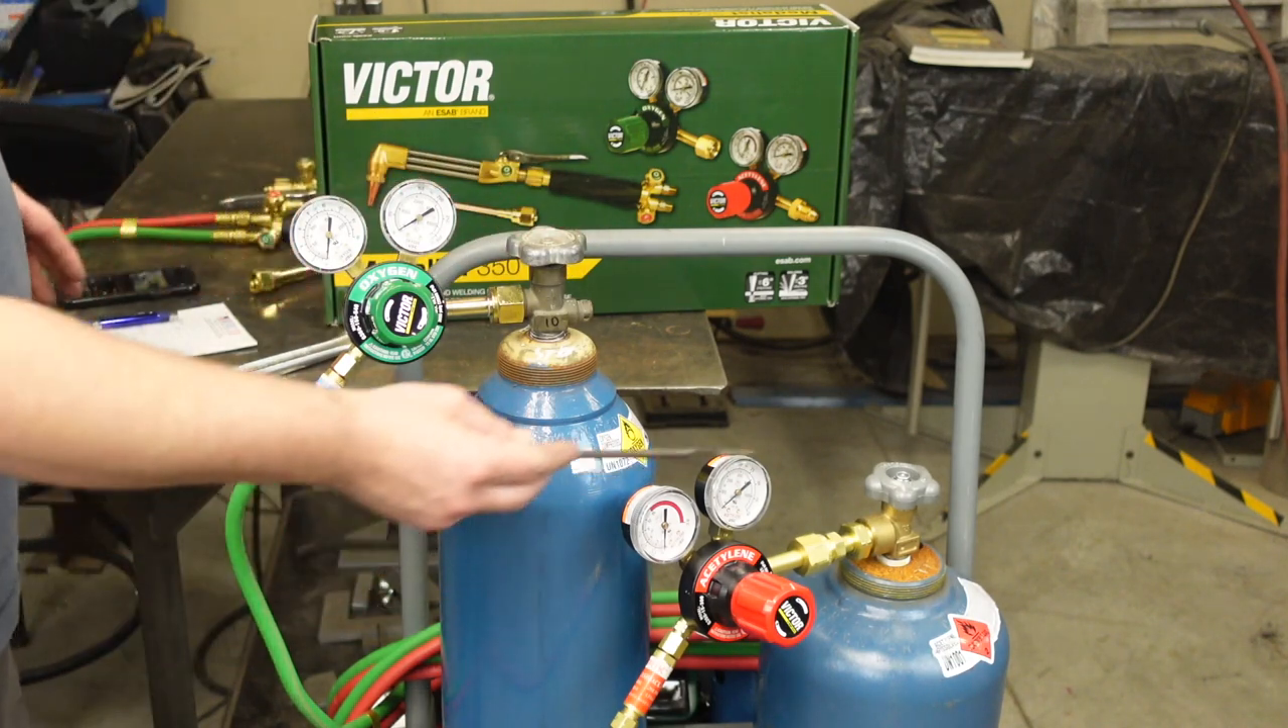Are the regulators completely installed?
Yes.